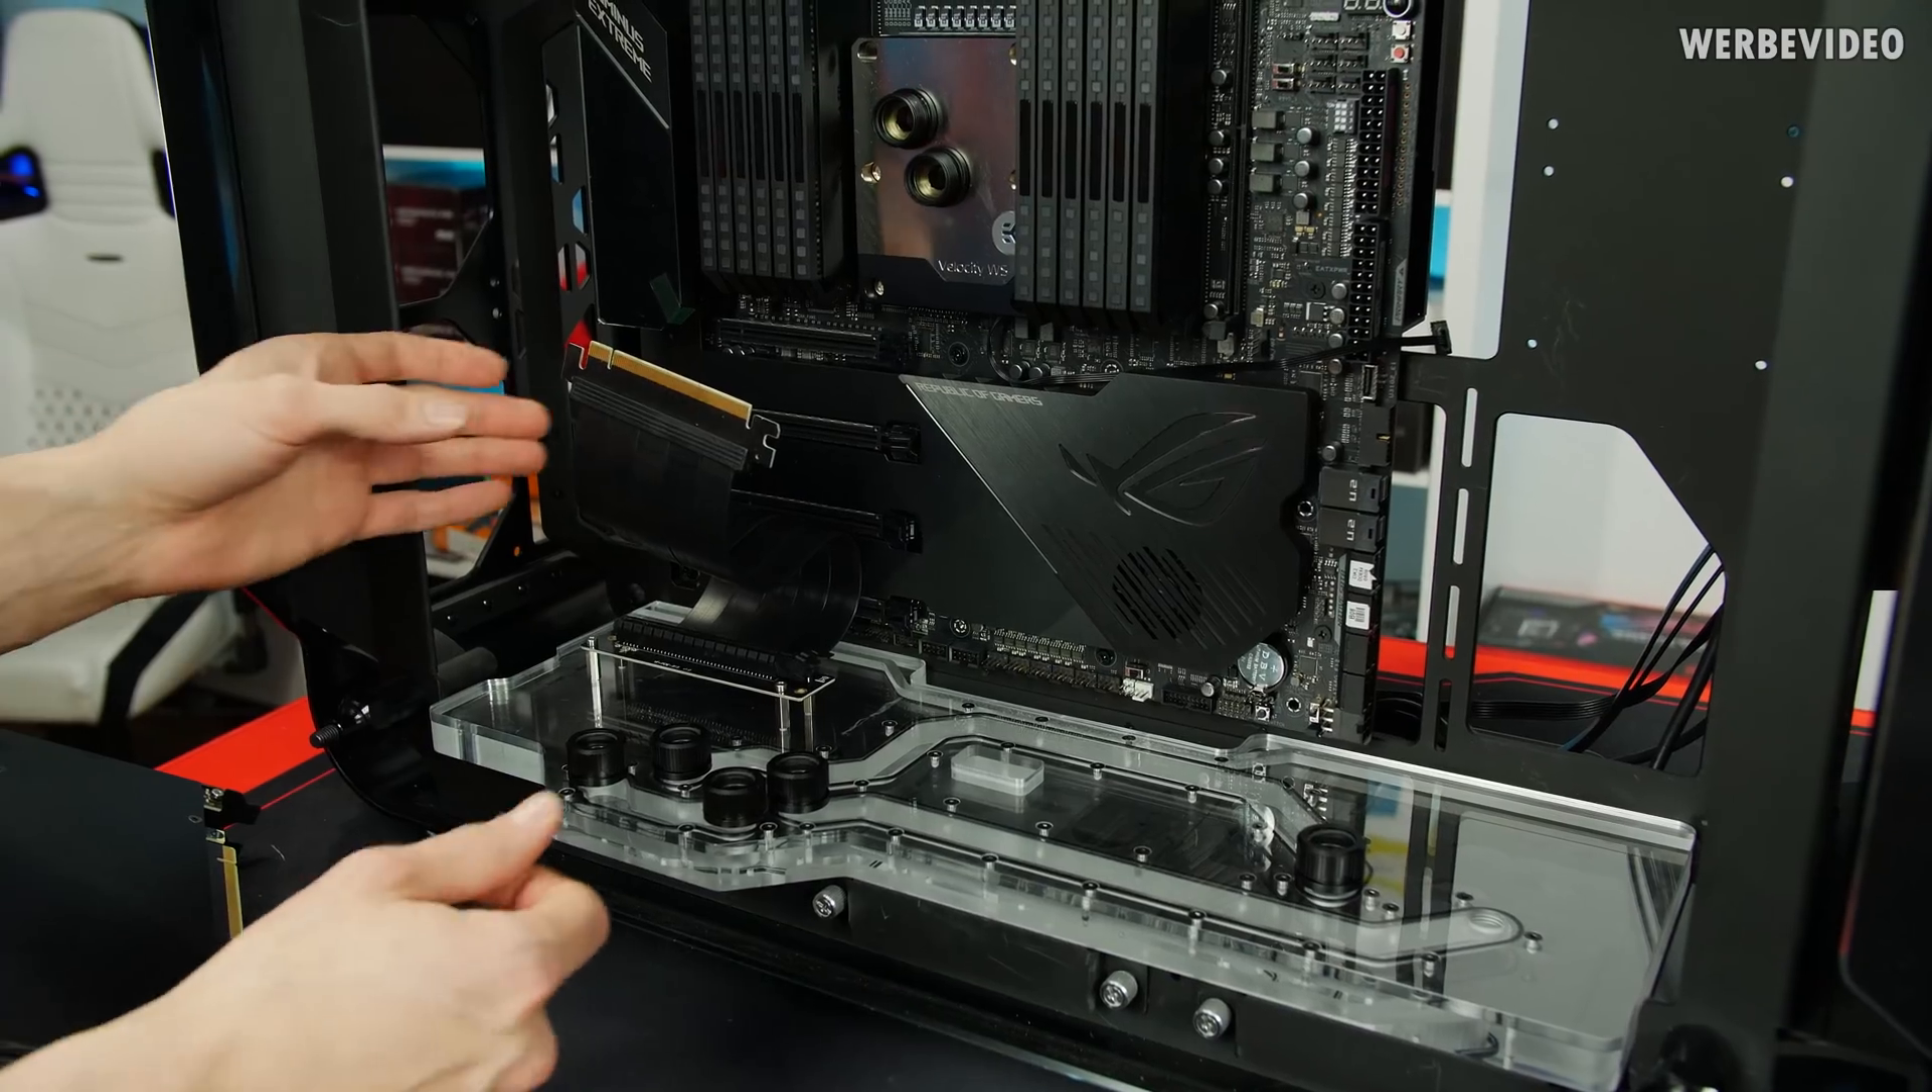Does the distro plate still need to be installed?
No.